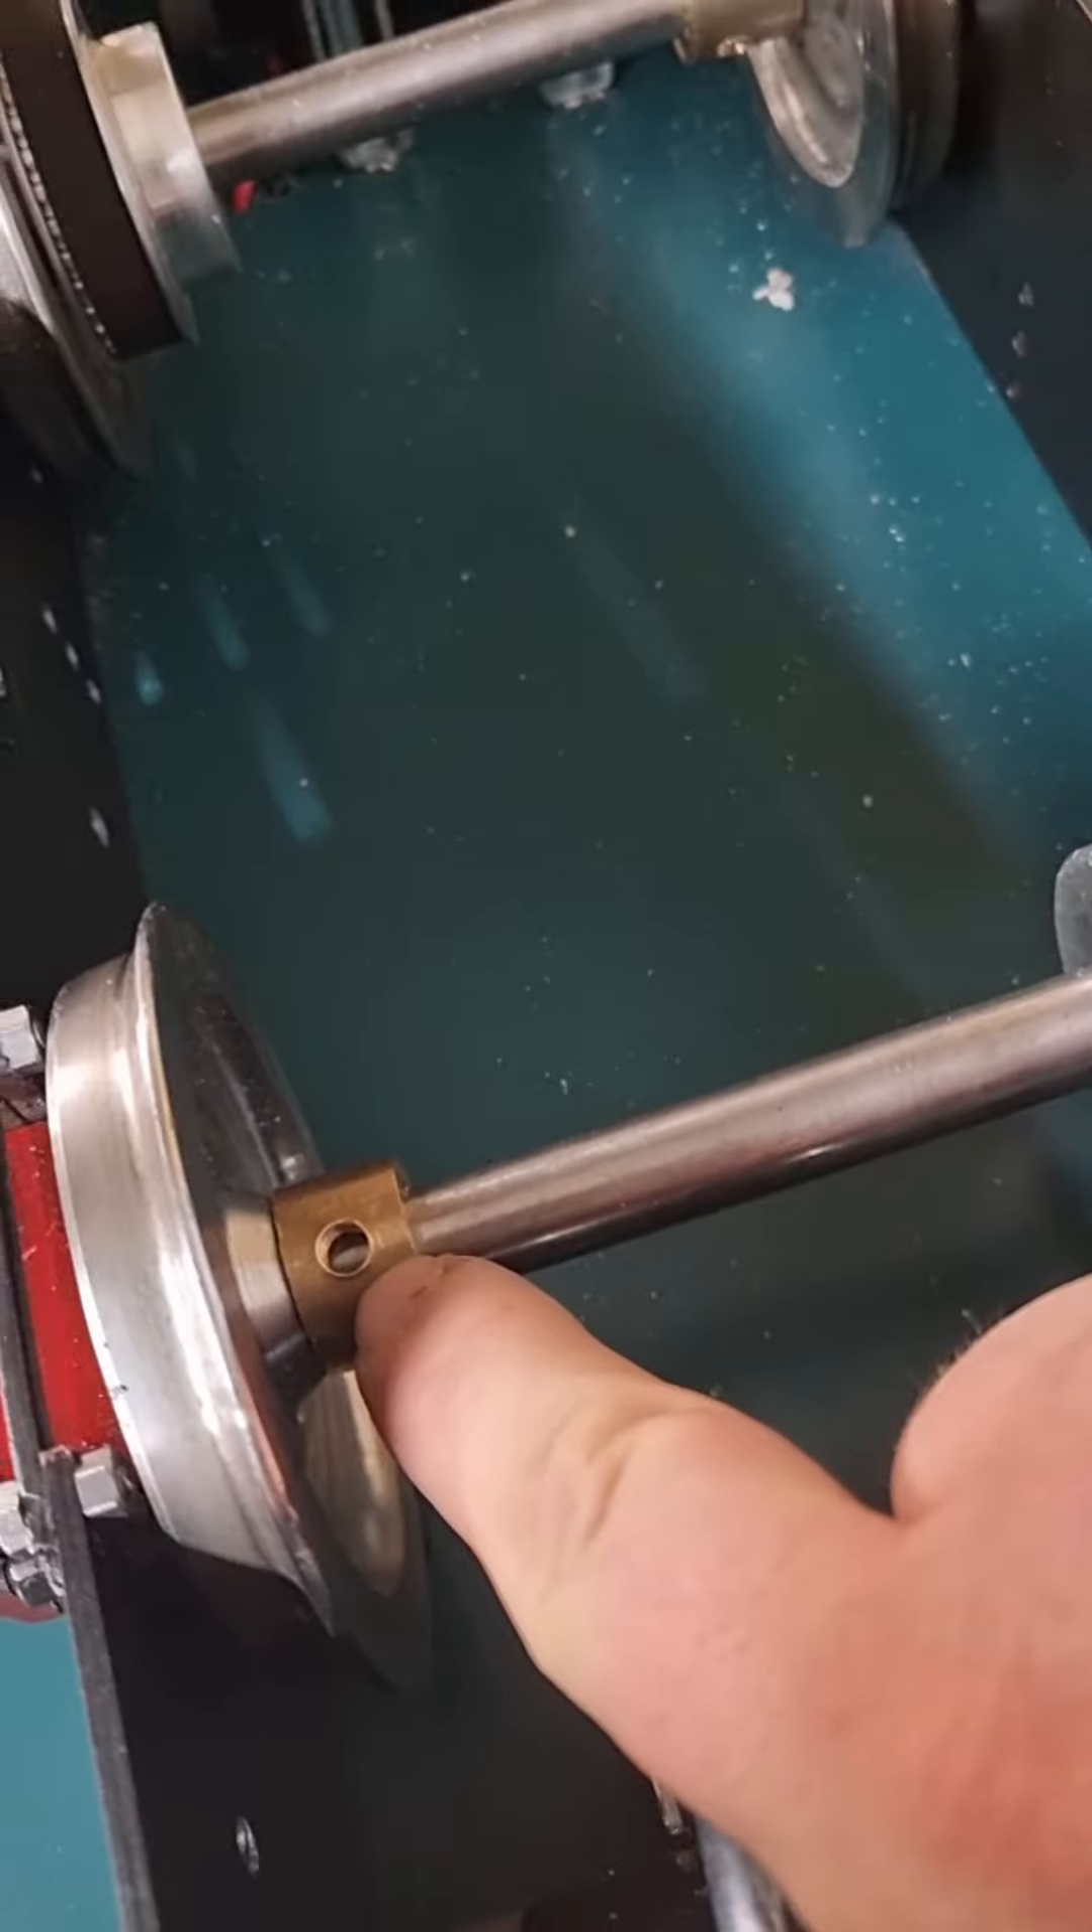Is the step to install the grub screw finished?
No.